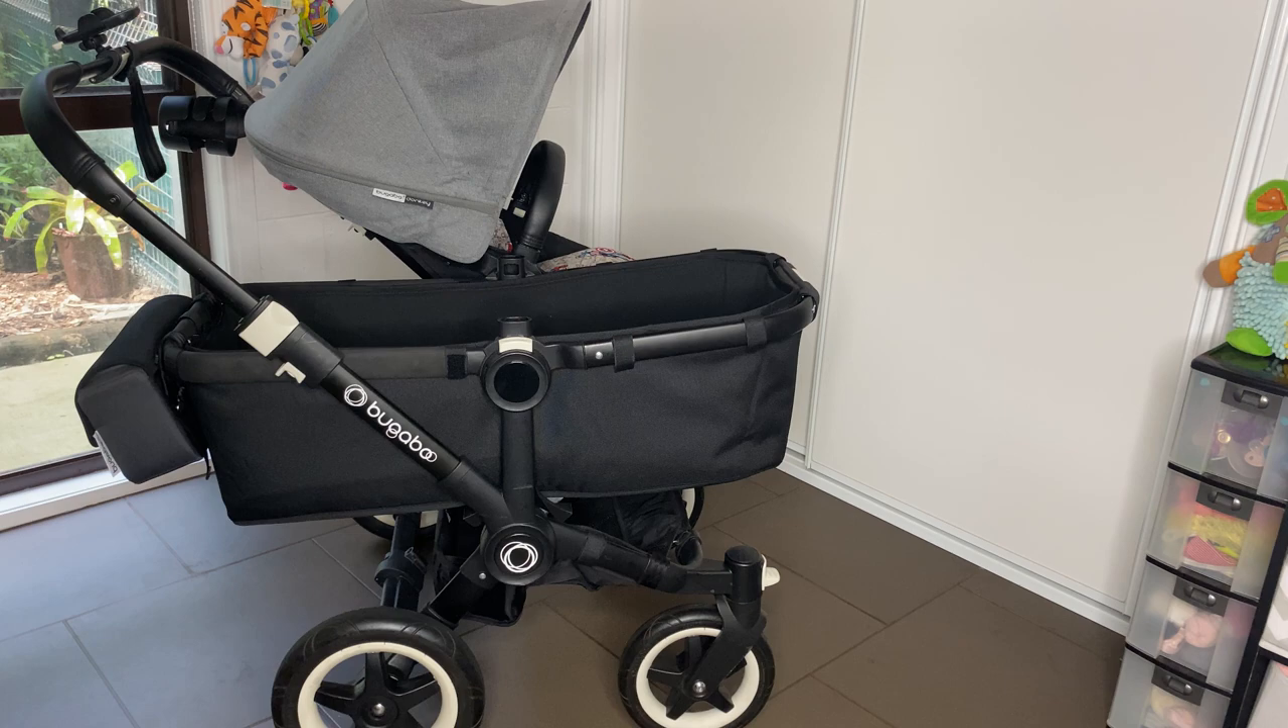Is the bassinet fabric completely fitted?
Yes.